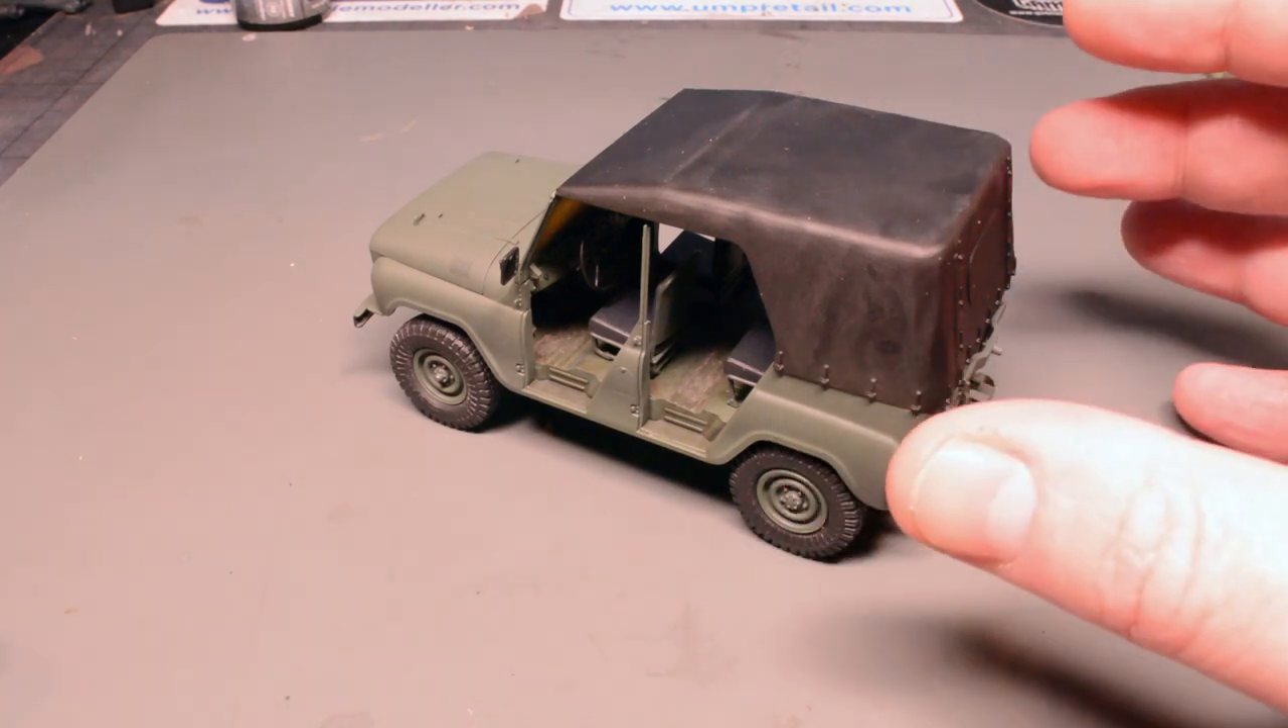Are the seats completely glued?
Yes.